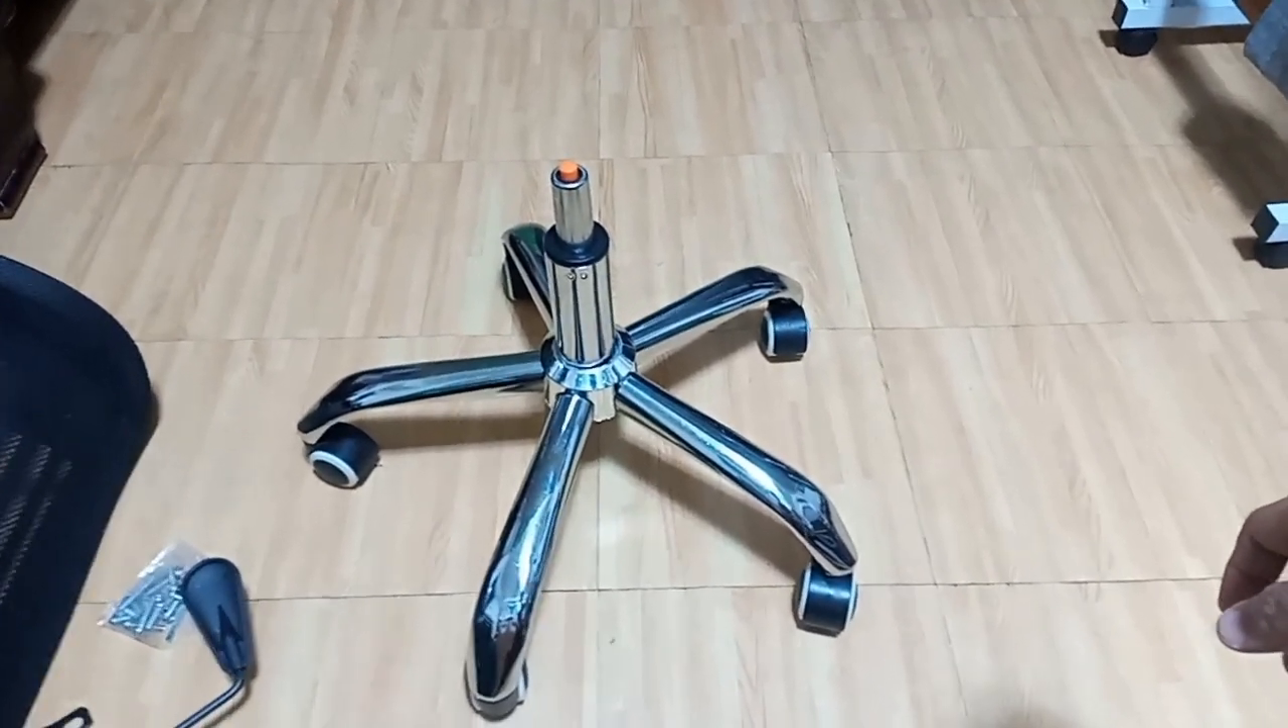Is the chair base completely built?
Yes.